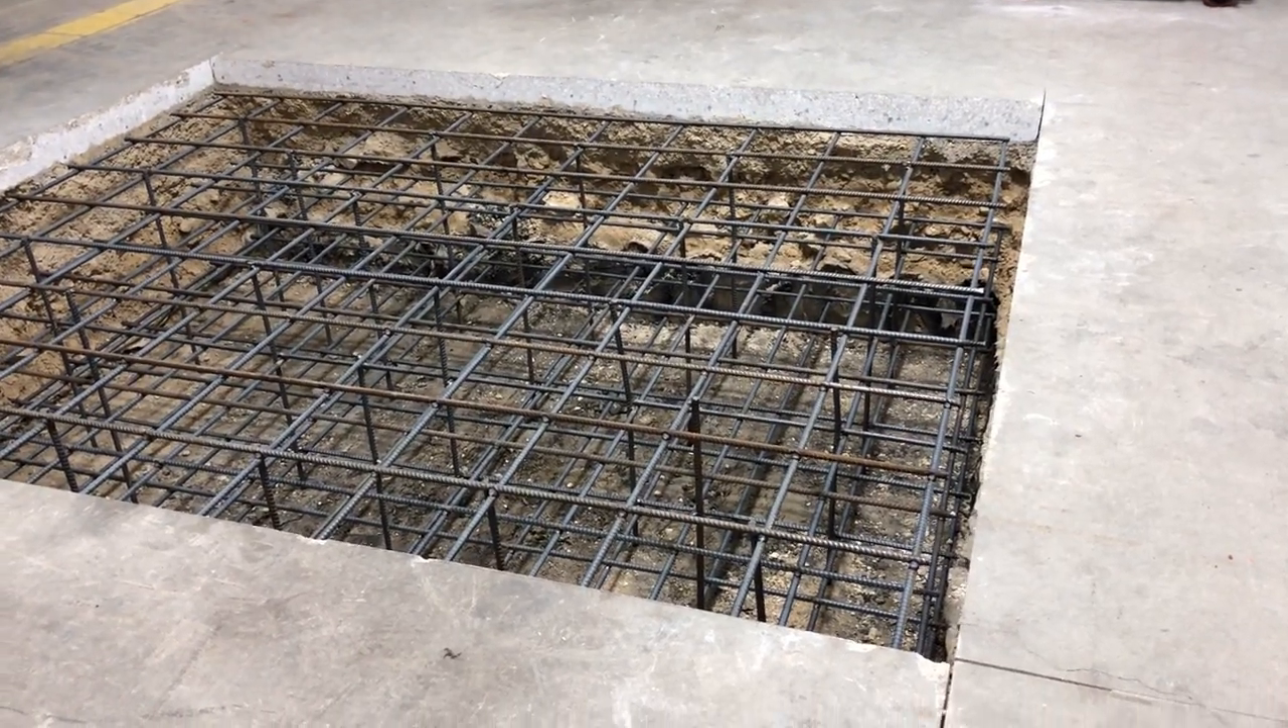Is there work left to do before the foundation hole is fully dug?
No.